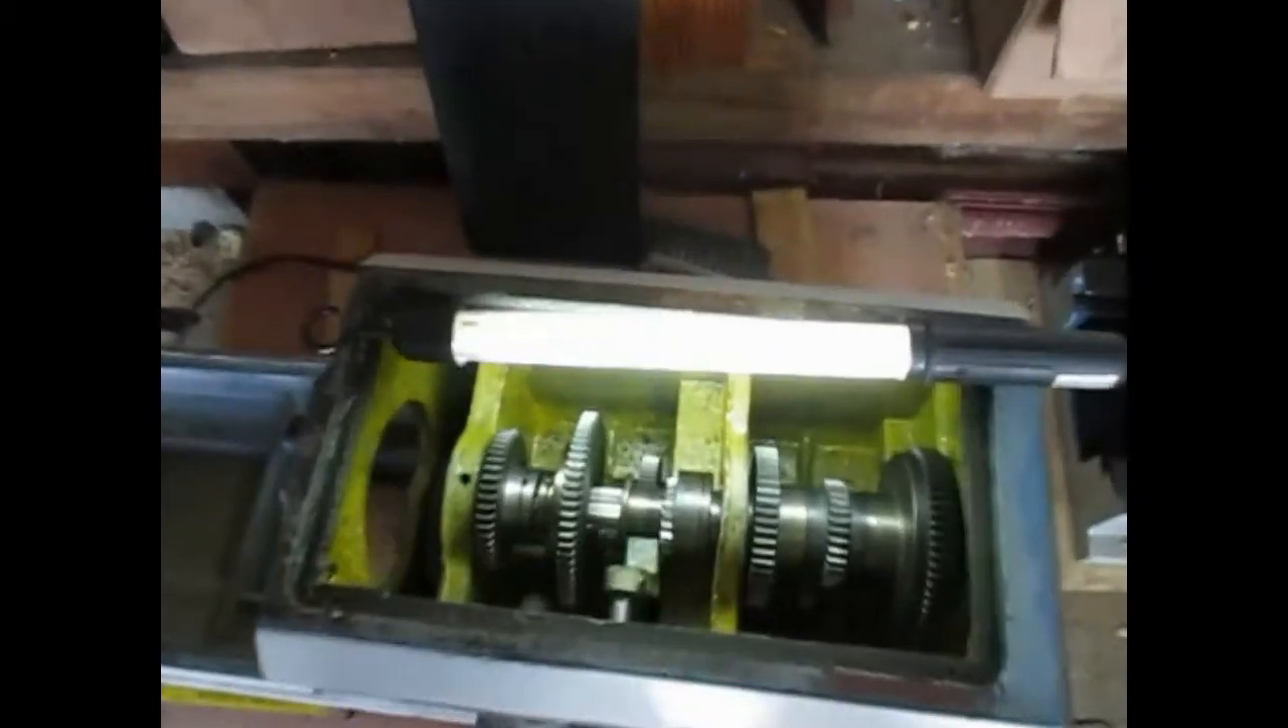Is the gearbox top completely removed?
Yes.